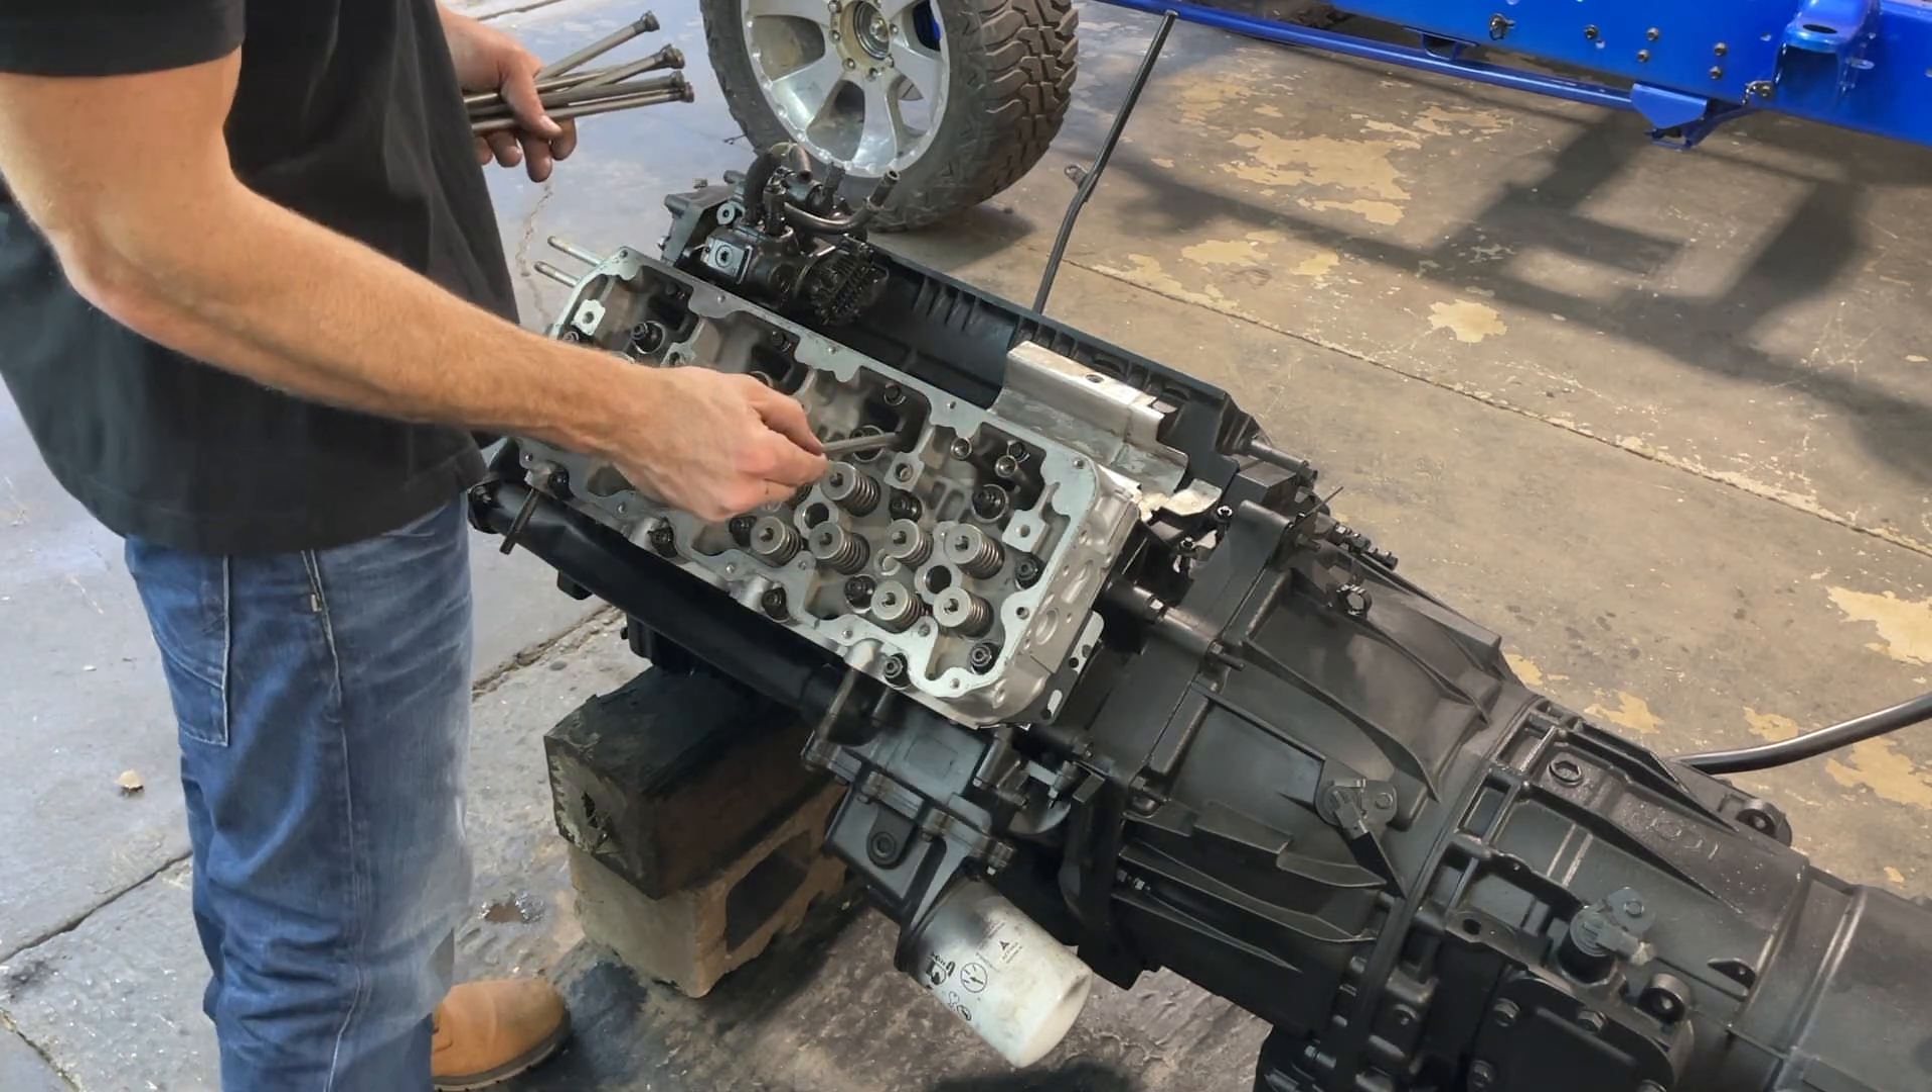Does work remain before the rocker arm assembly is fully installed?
Yes.